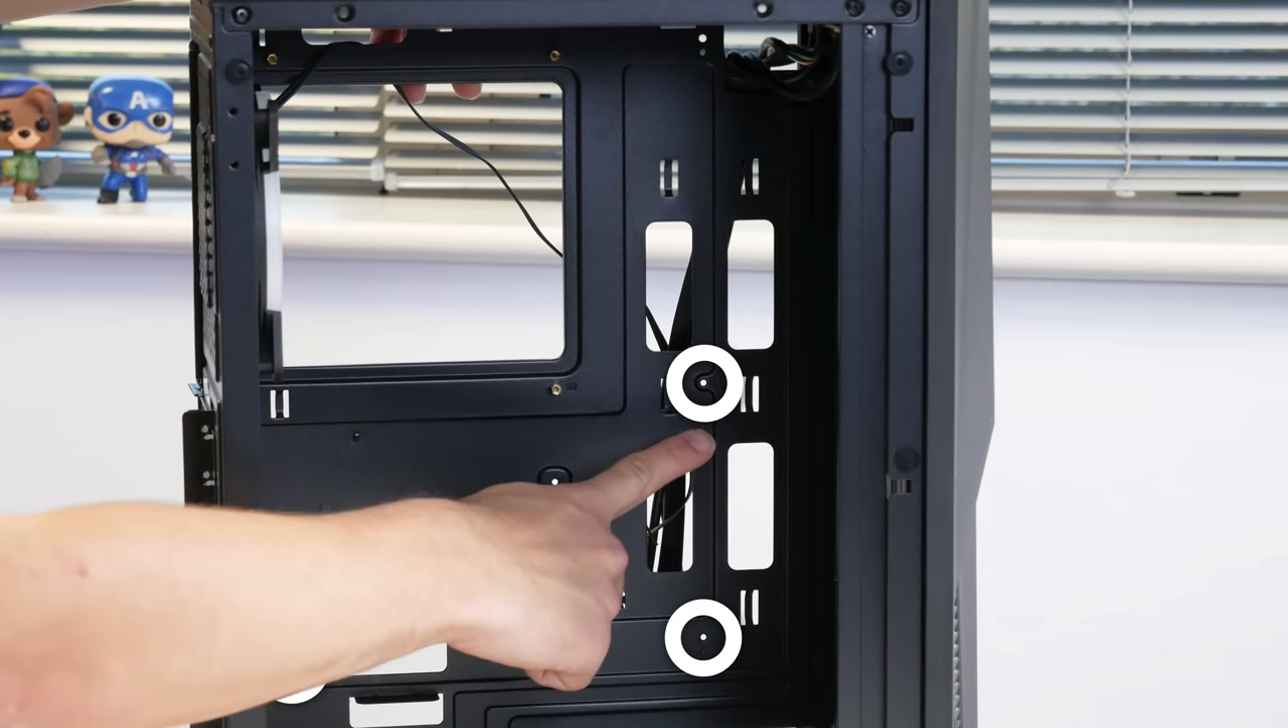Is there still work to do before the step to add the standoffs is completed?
Yes.